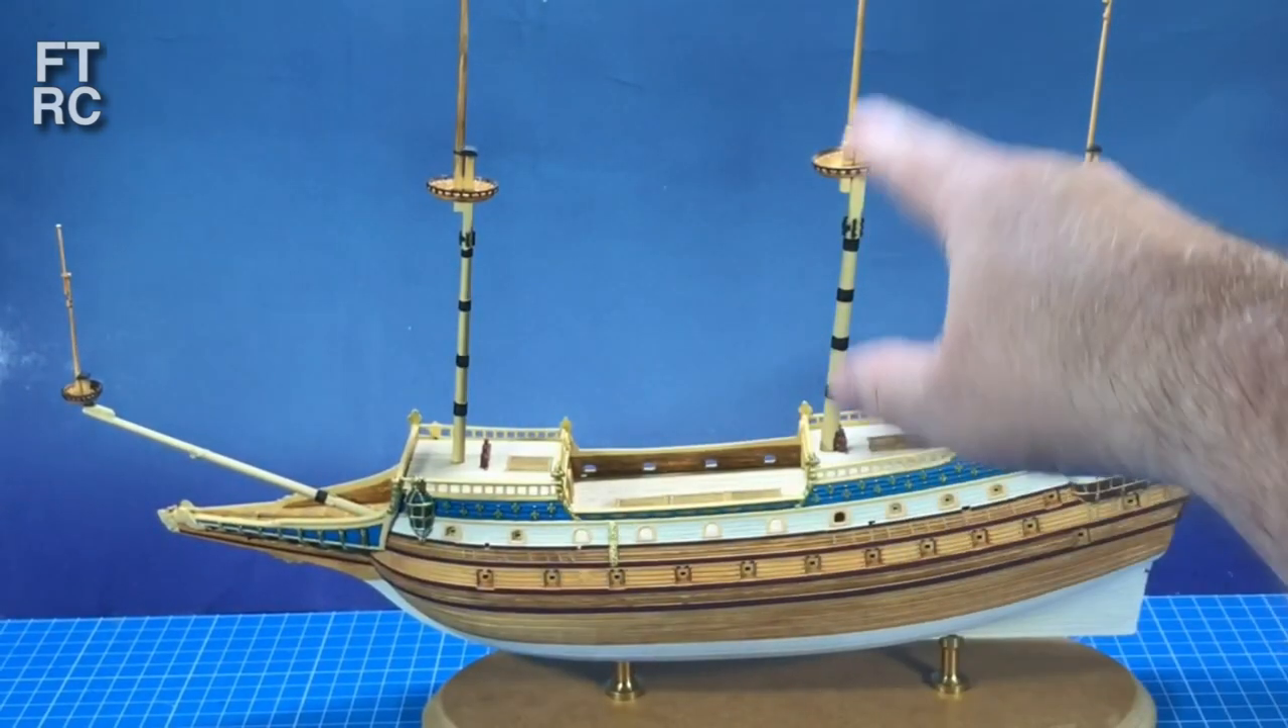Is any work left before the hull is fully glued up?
No.